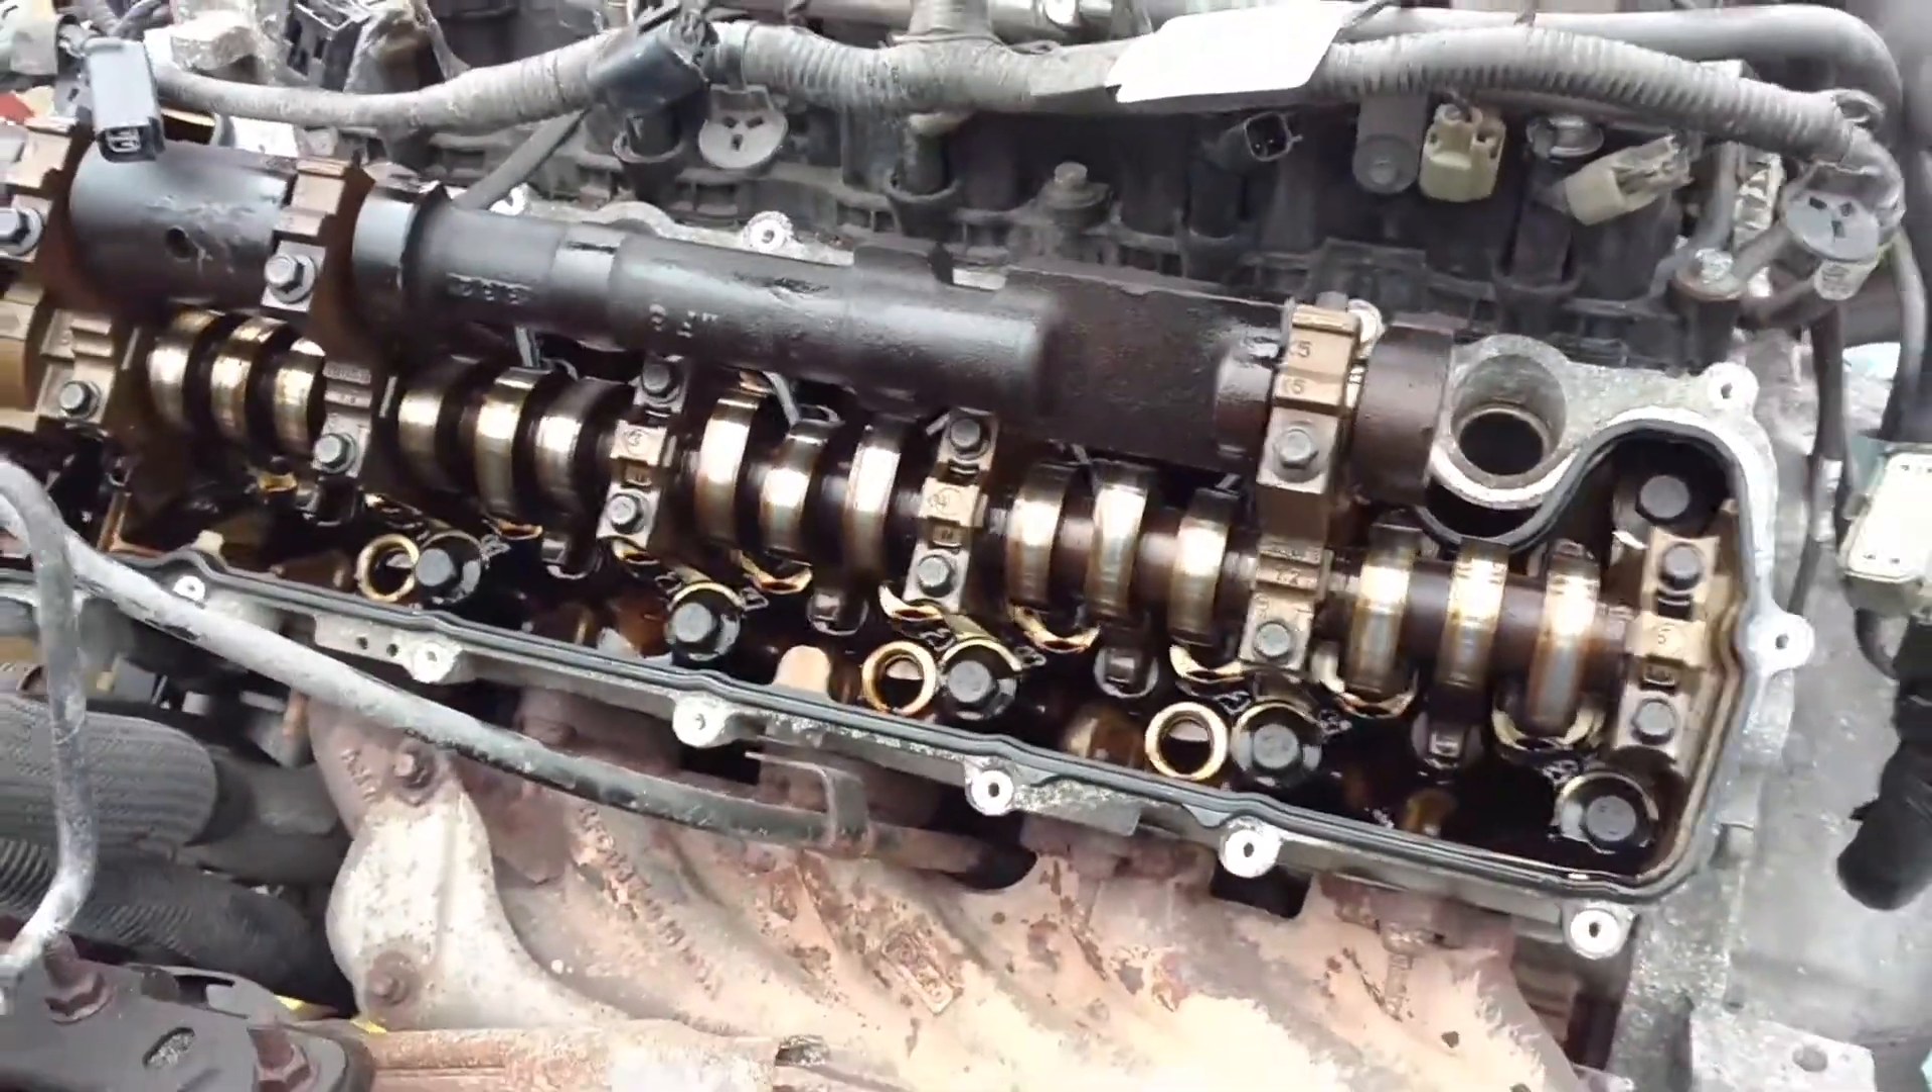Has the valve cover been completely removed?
Yes.